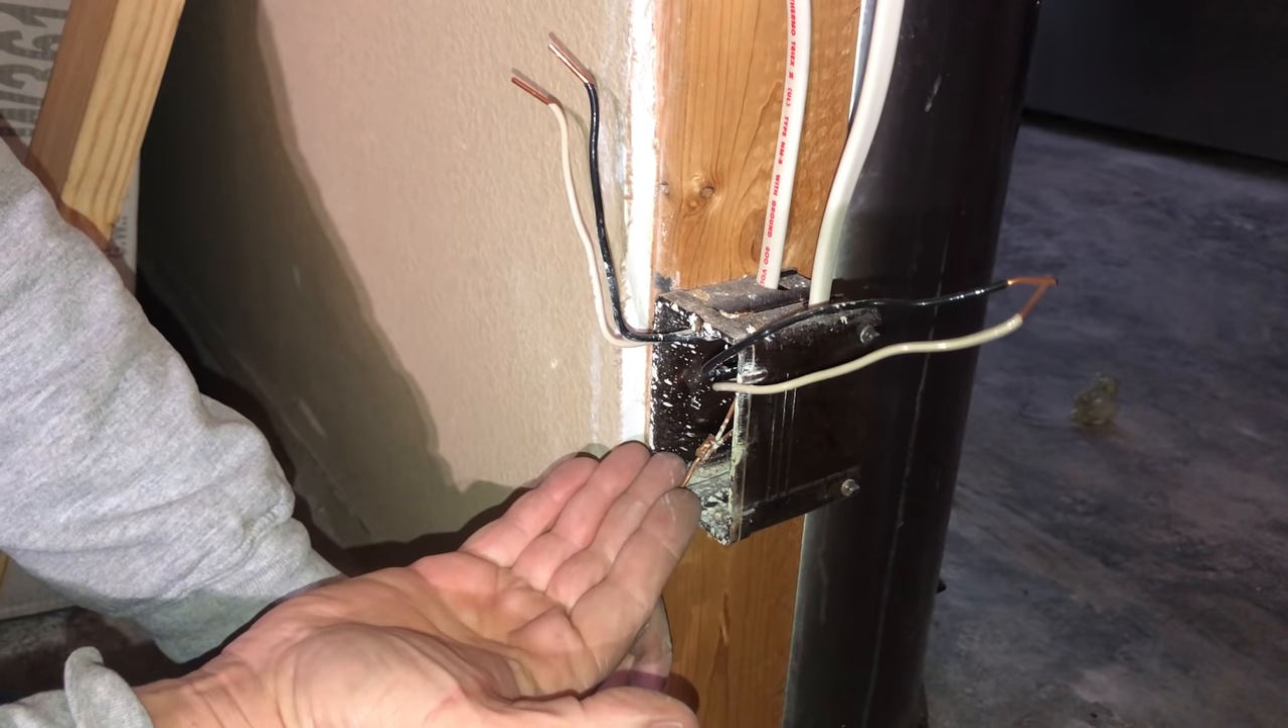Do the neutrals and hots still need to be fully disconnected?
No.